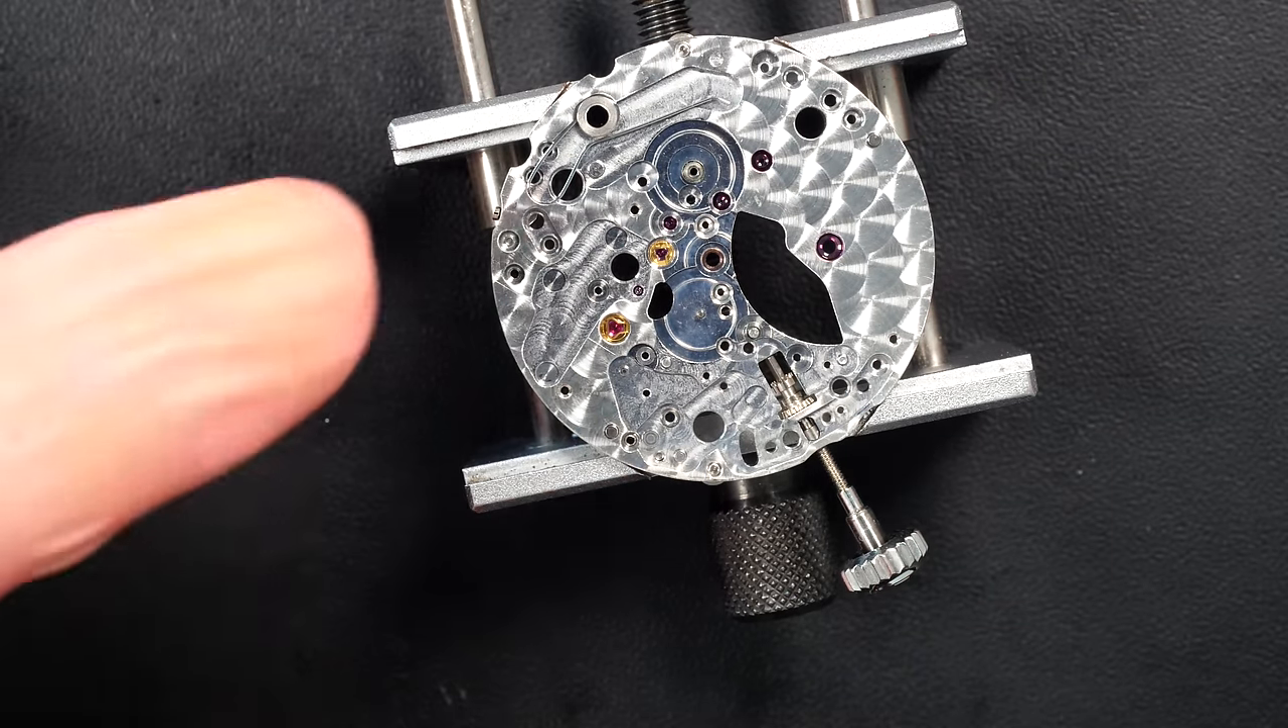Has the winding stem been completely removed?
No.